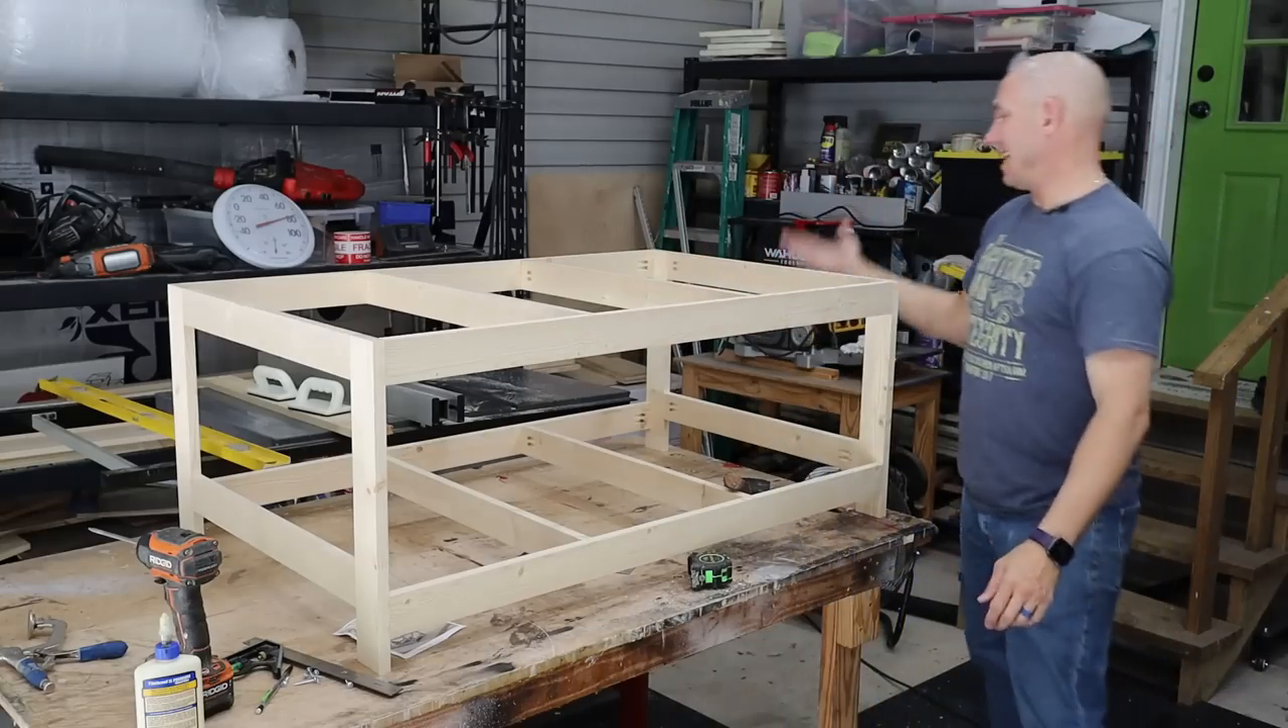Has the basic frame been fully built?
Yes.